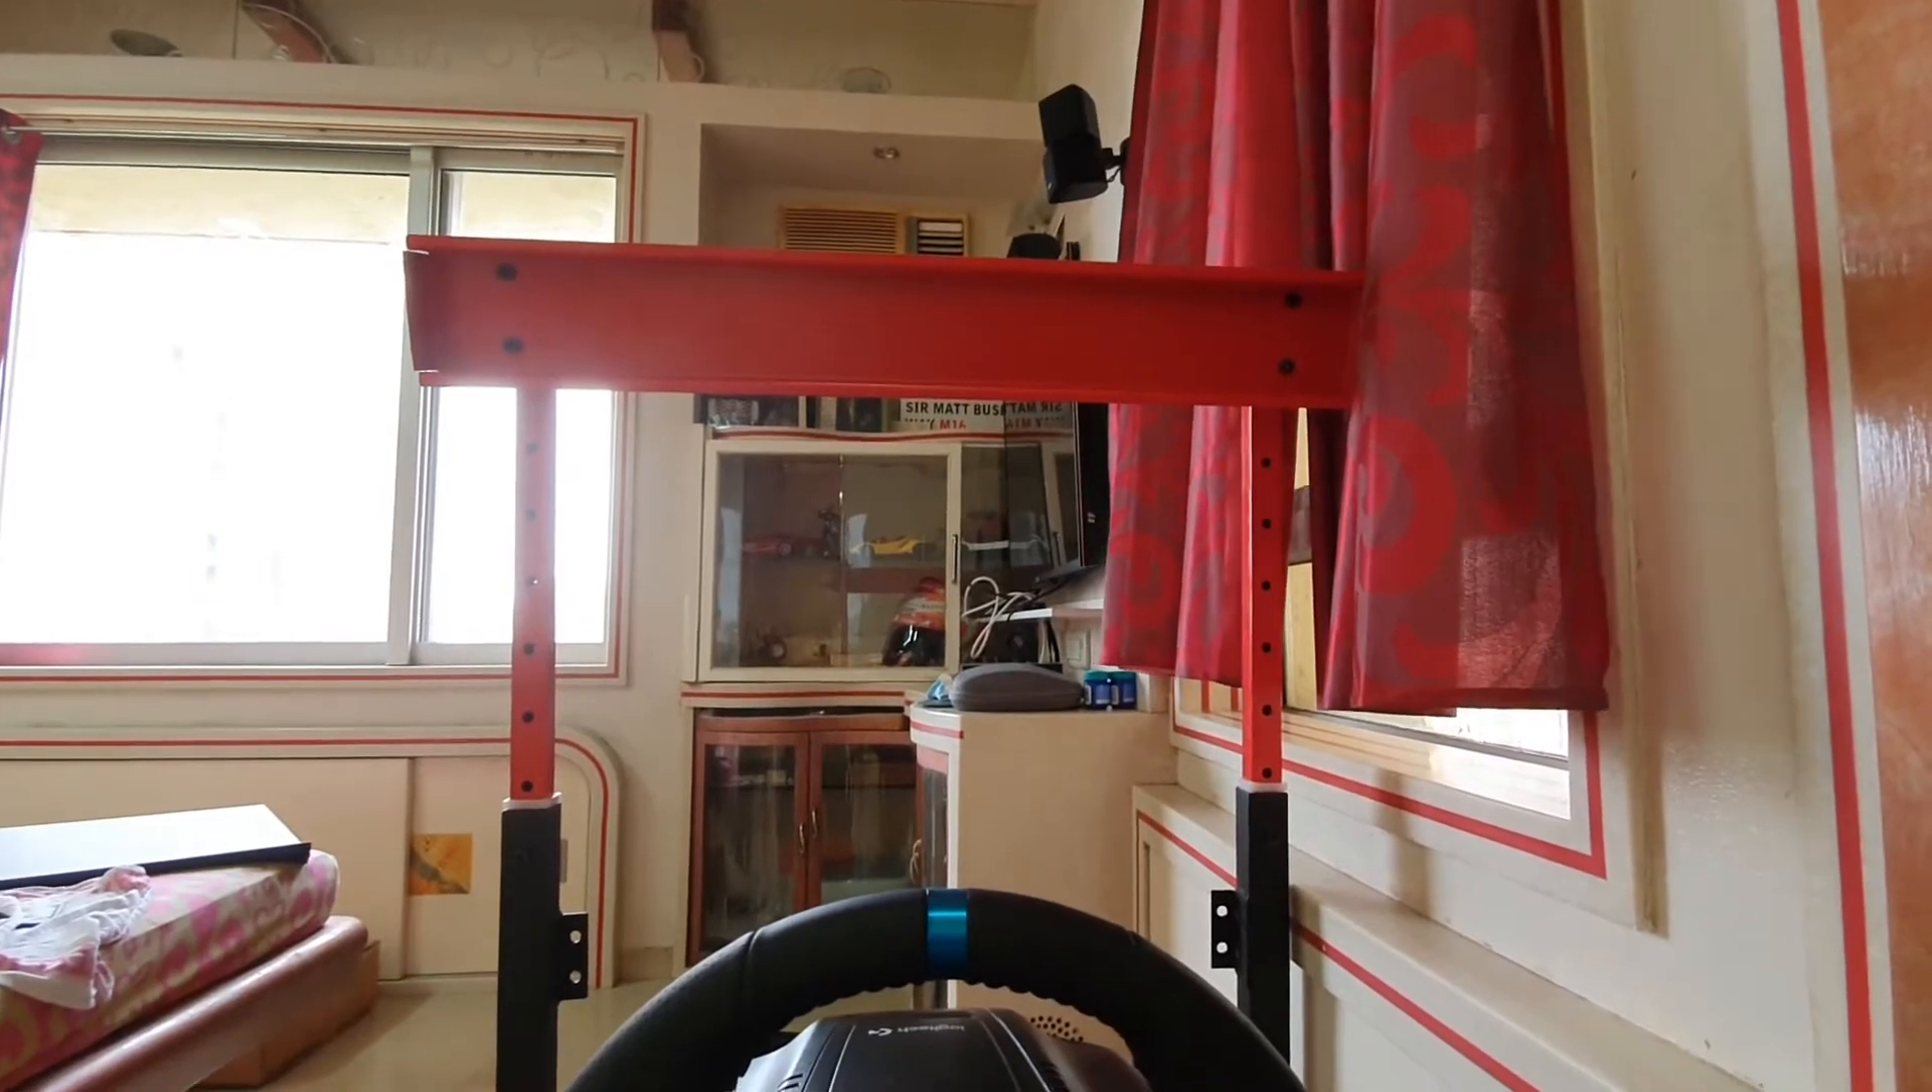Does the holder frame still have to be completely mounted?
No.